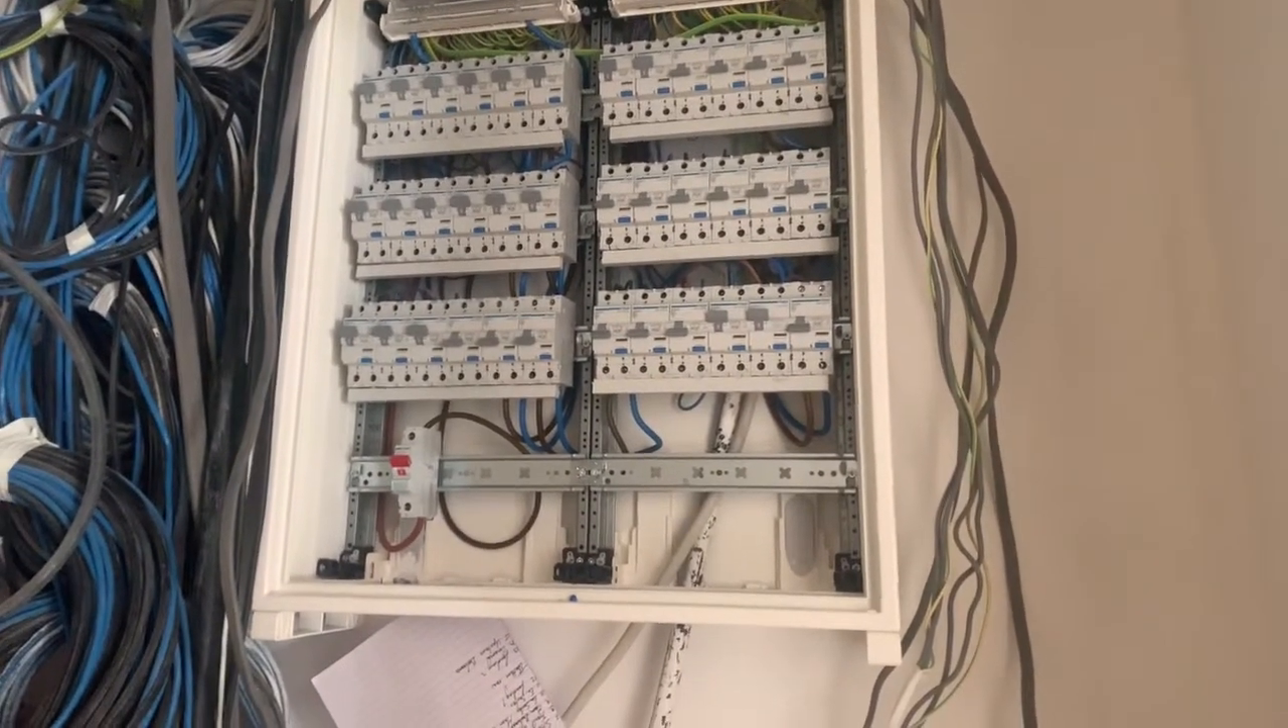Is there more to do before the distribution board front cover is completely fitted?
Yes.